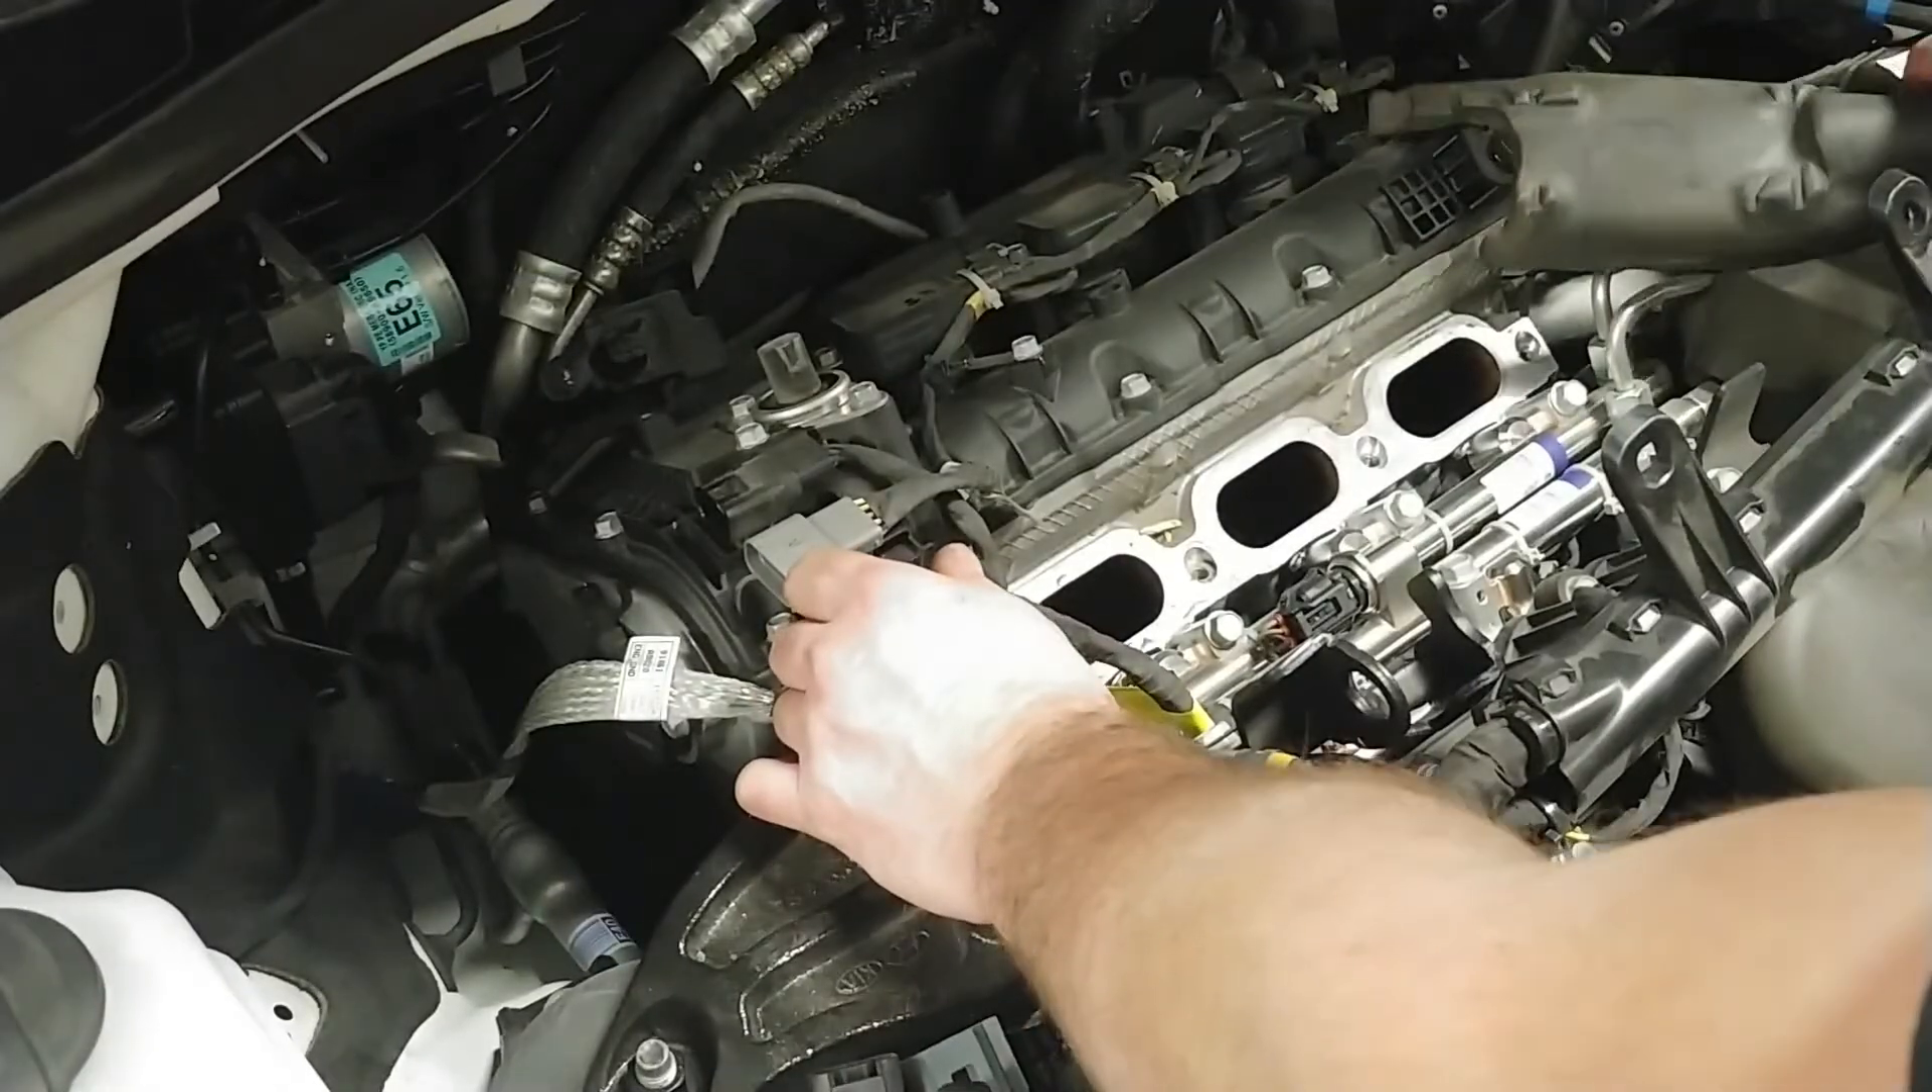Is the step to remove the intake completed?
Yes.